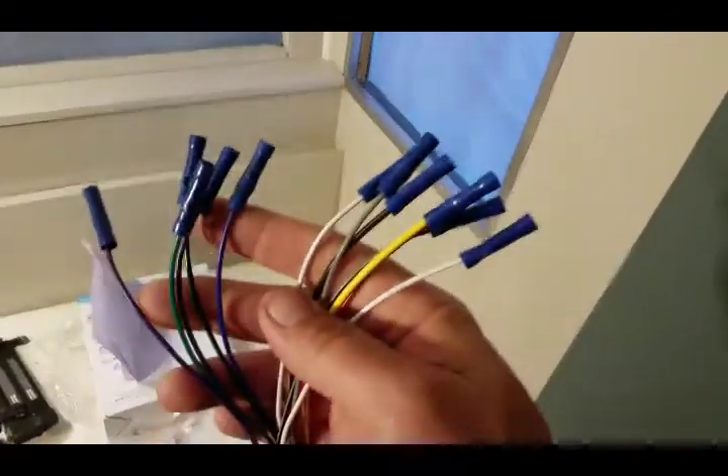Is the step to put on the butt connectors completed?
Yes.